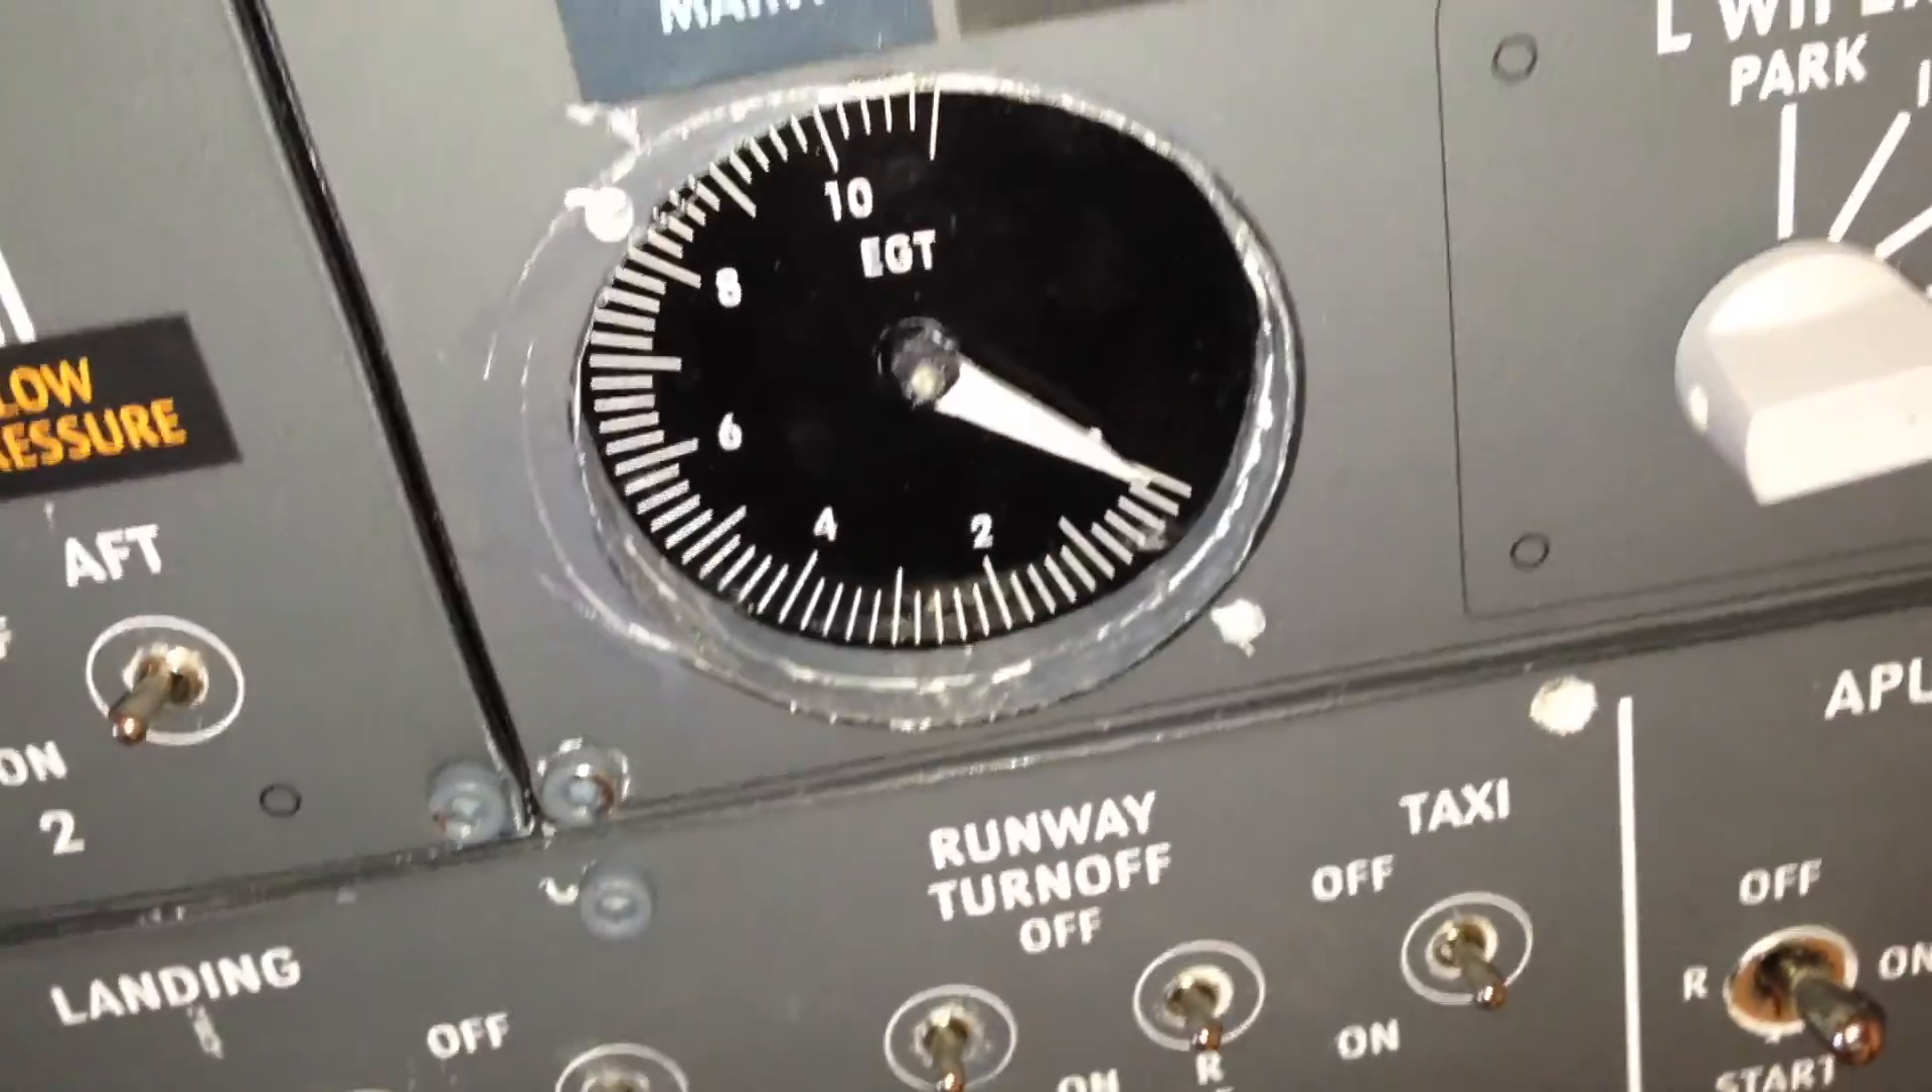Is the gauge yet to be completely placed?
No.